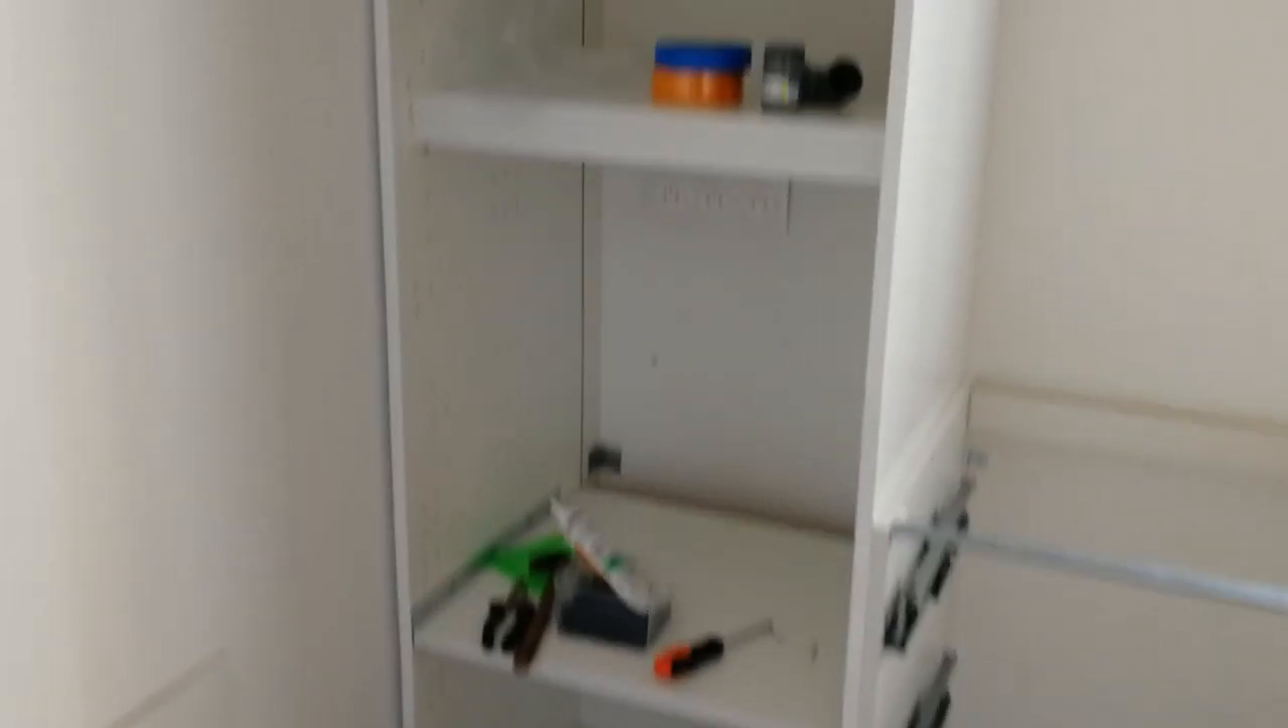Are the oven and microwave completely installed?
No.